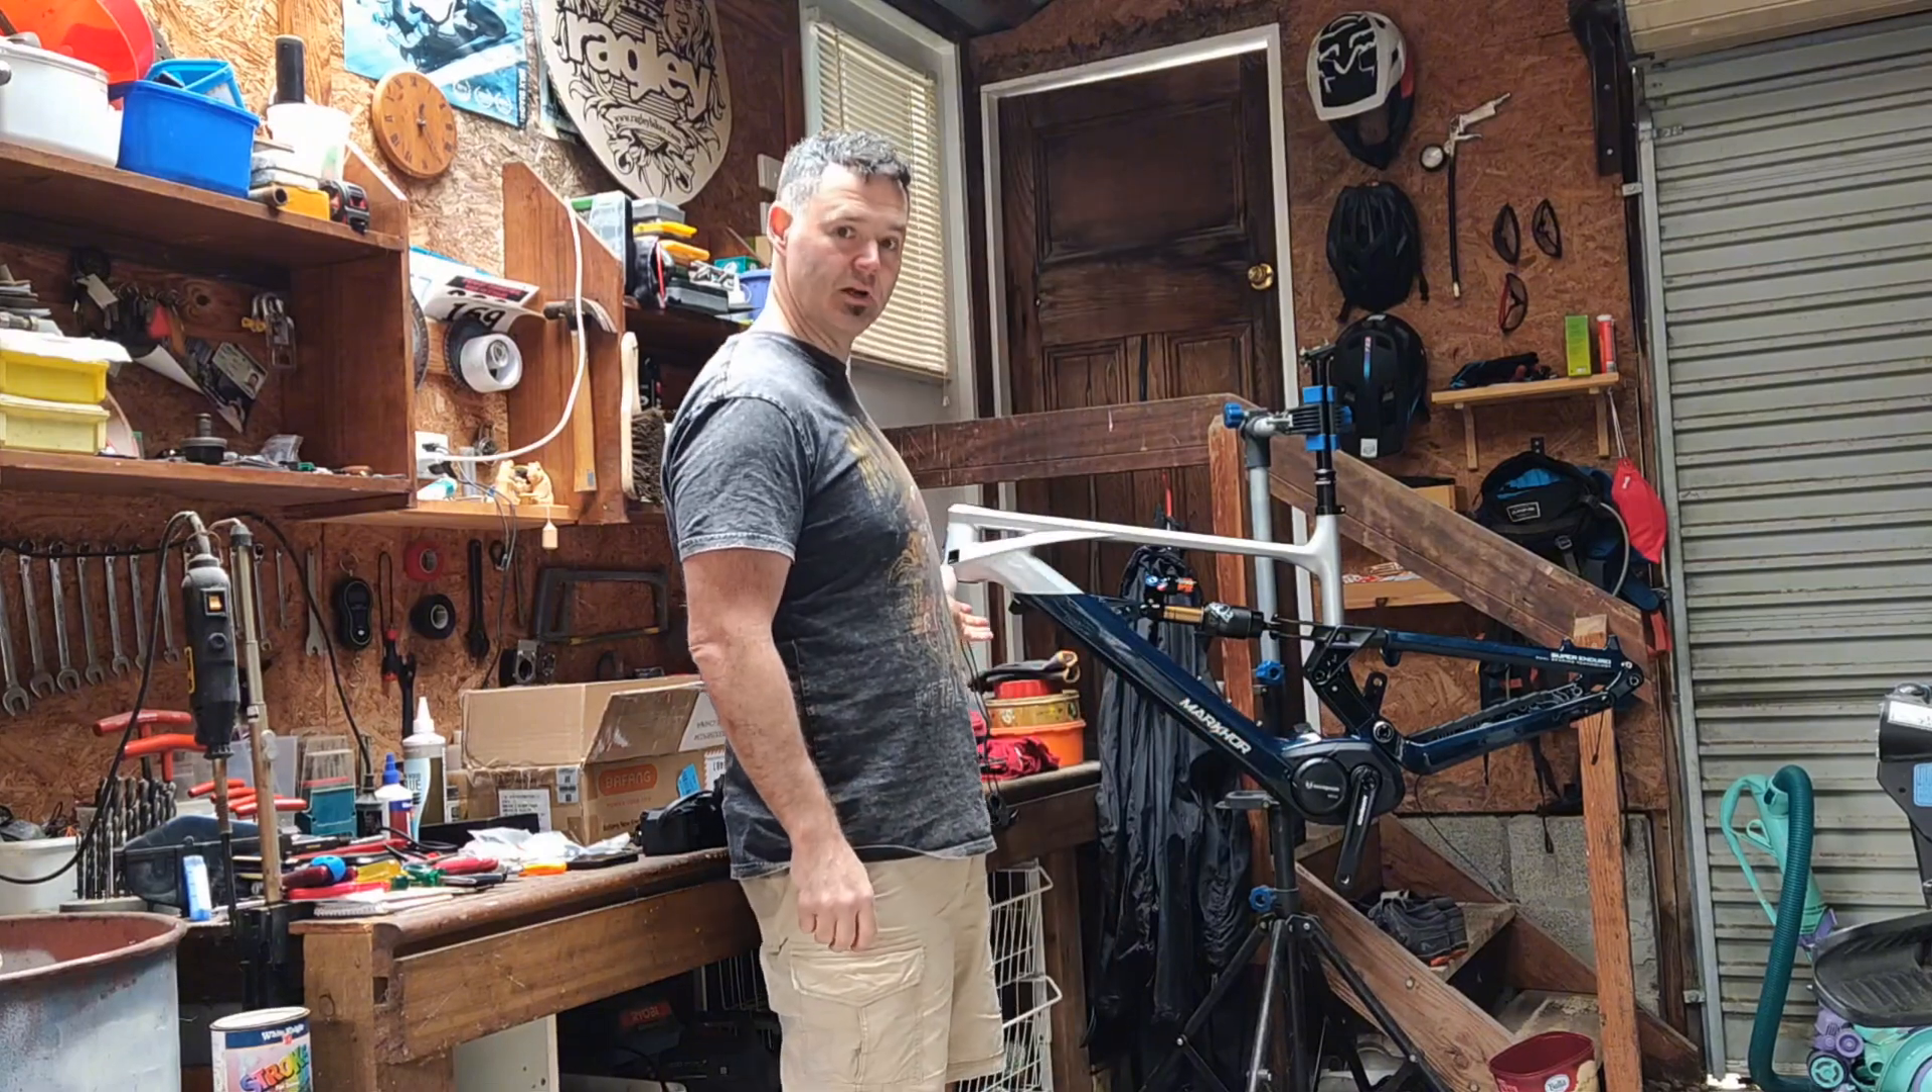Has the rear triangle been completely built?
Yes.